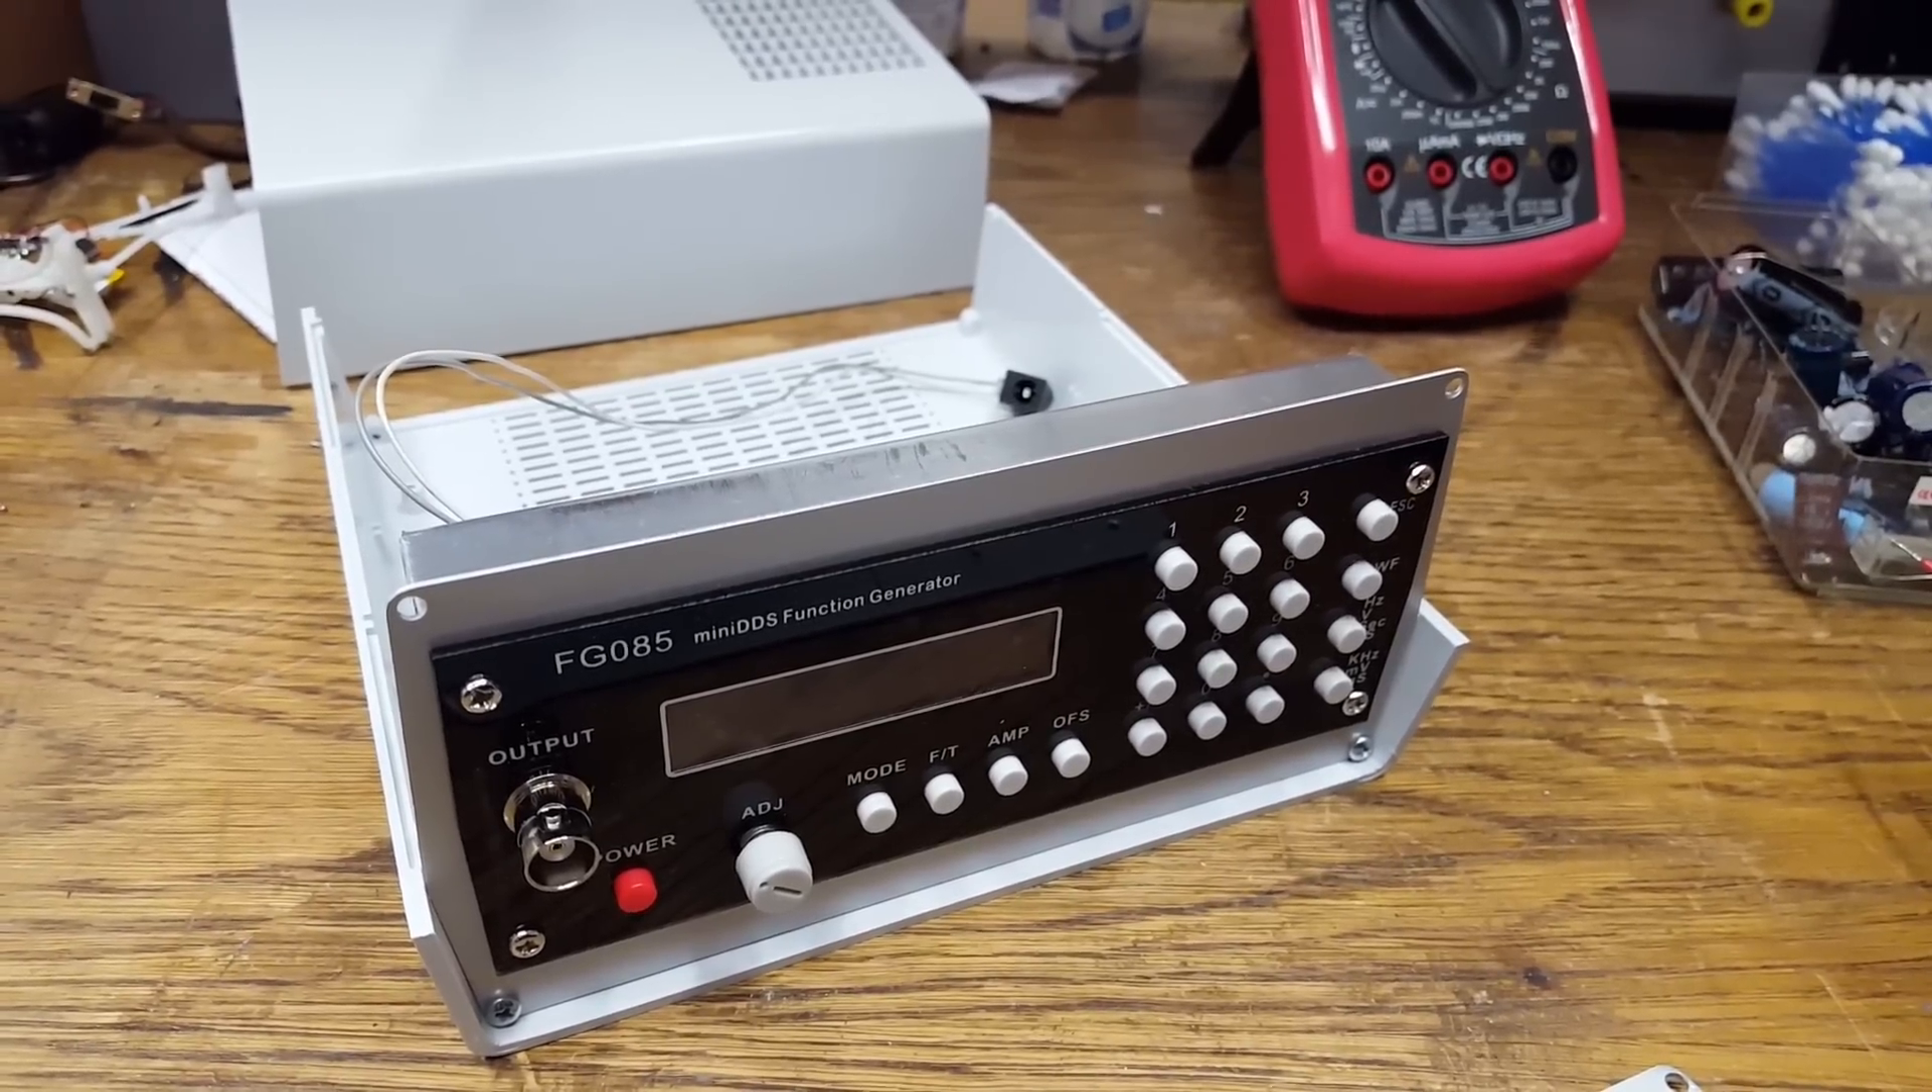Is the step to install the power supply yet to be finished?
Yes.